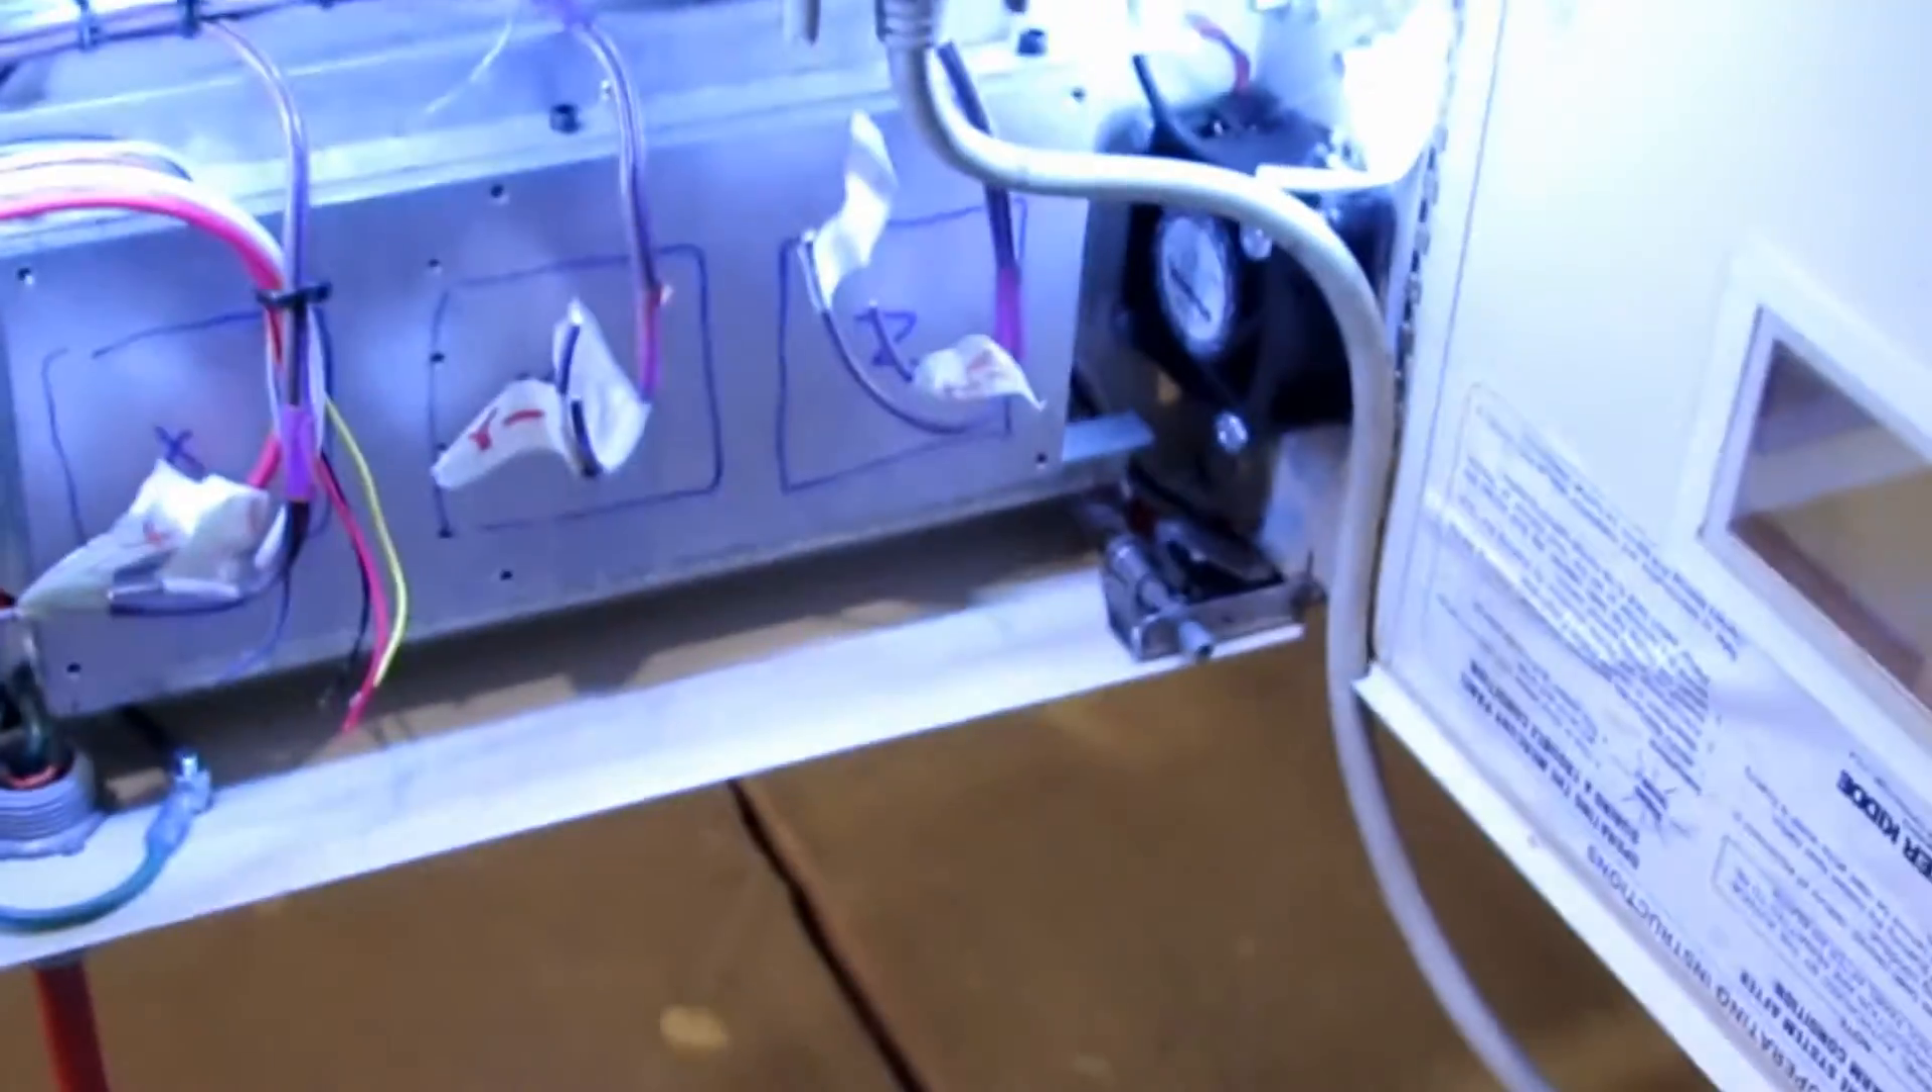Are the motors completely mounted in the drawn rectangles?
No.